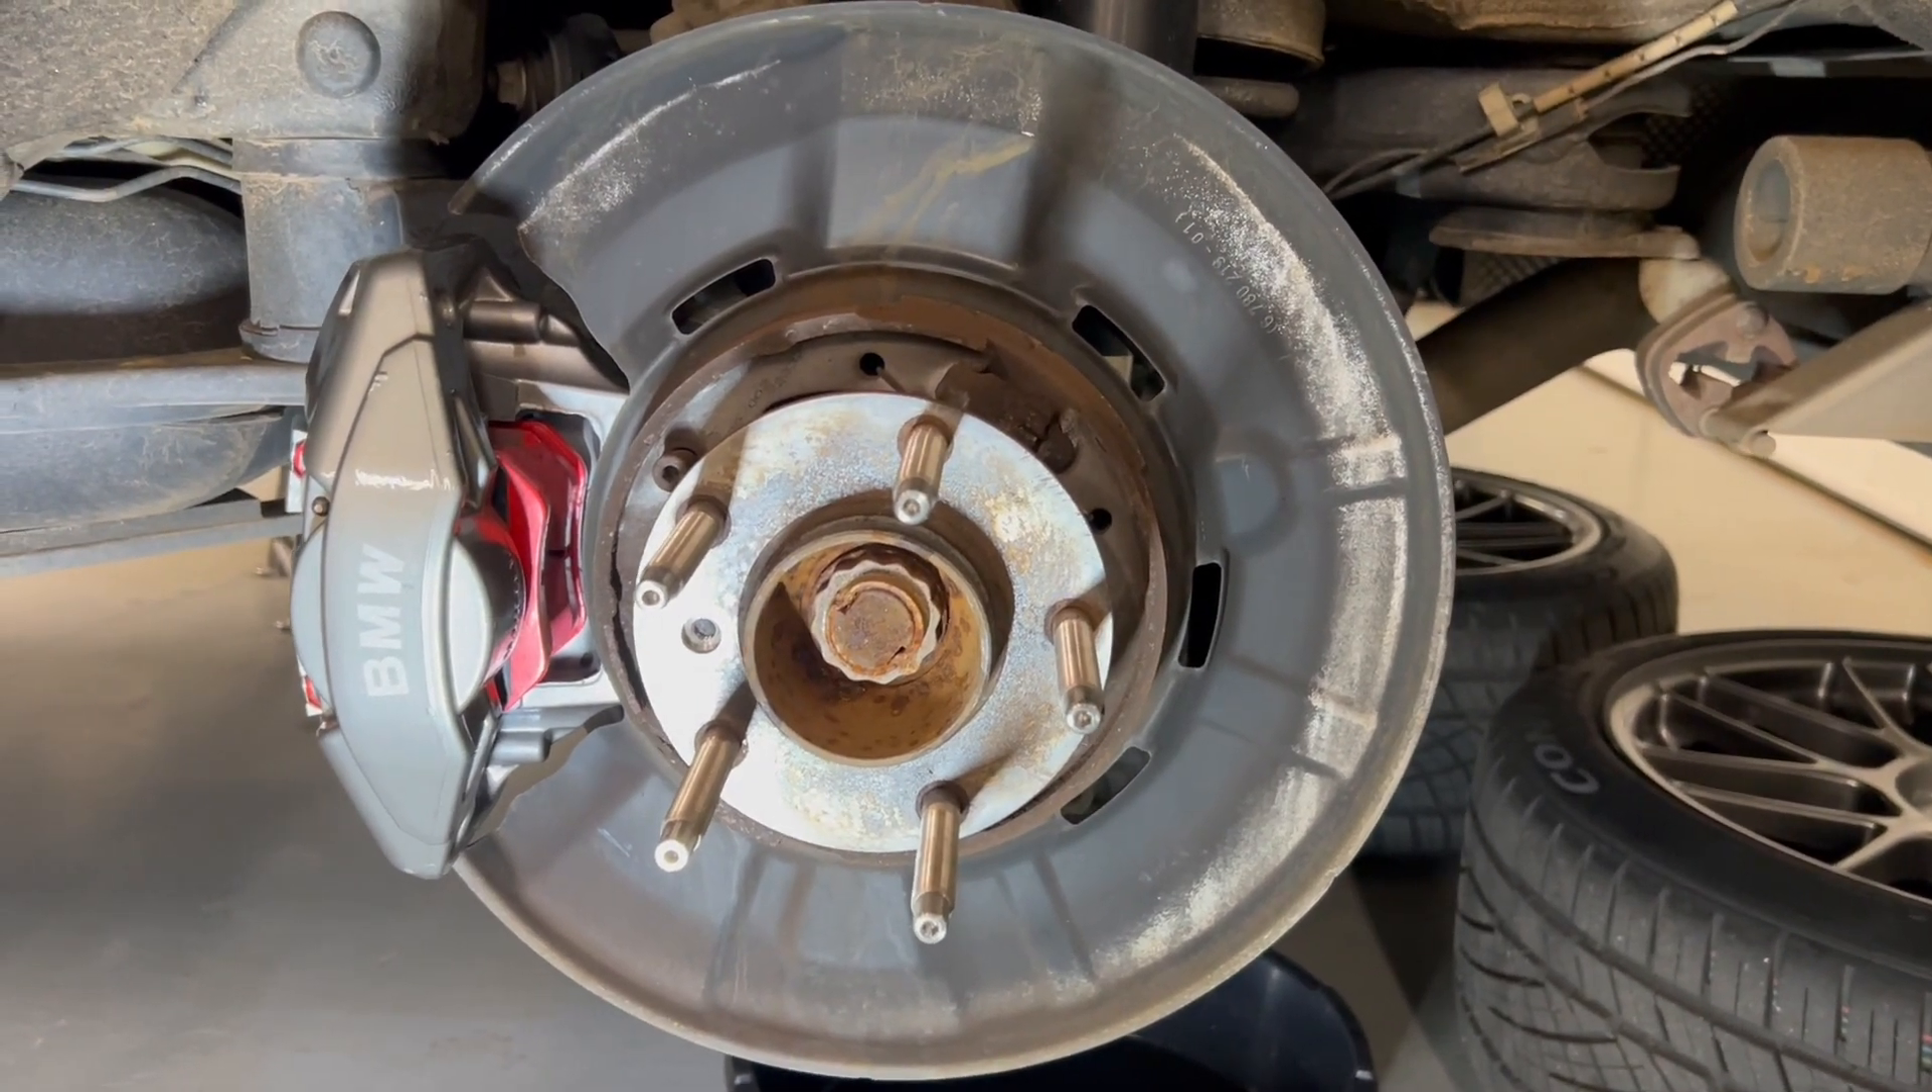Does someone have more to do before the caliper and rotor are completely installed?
Yes.